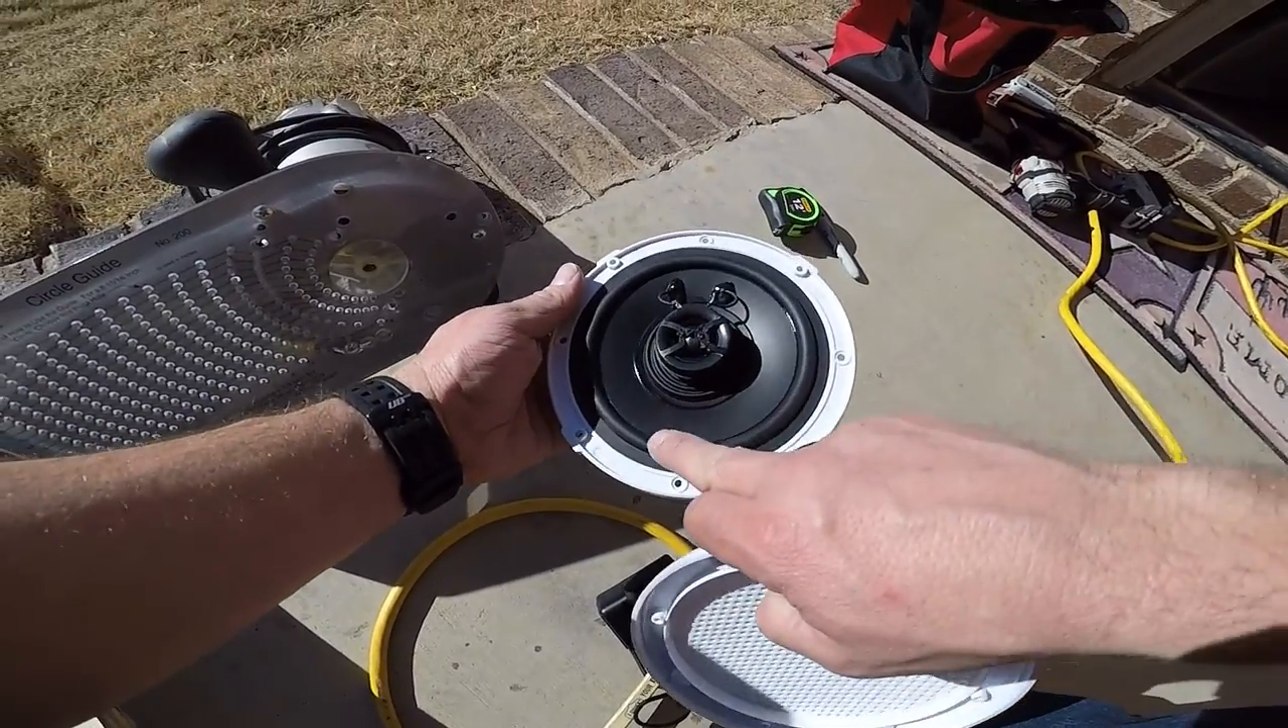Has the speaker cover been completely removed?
Yes.